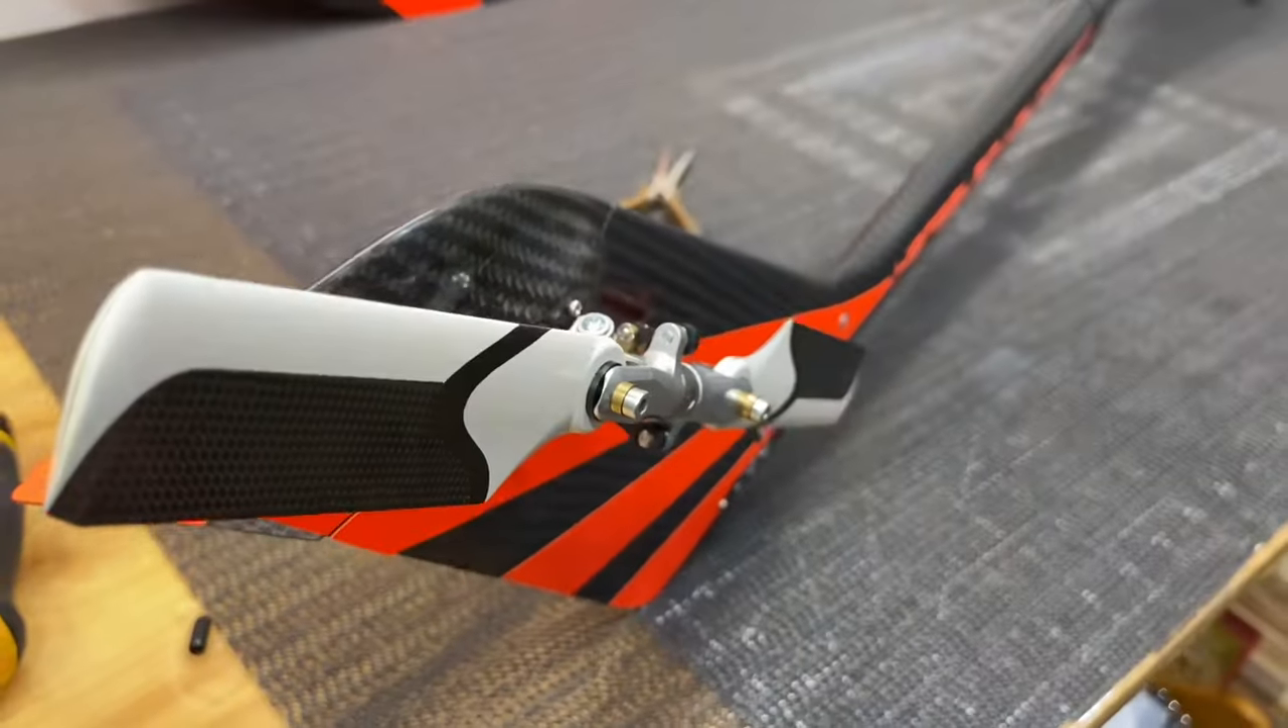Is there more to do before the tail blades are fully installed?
No.